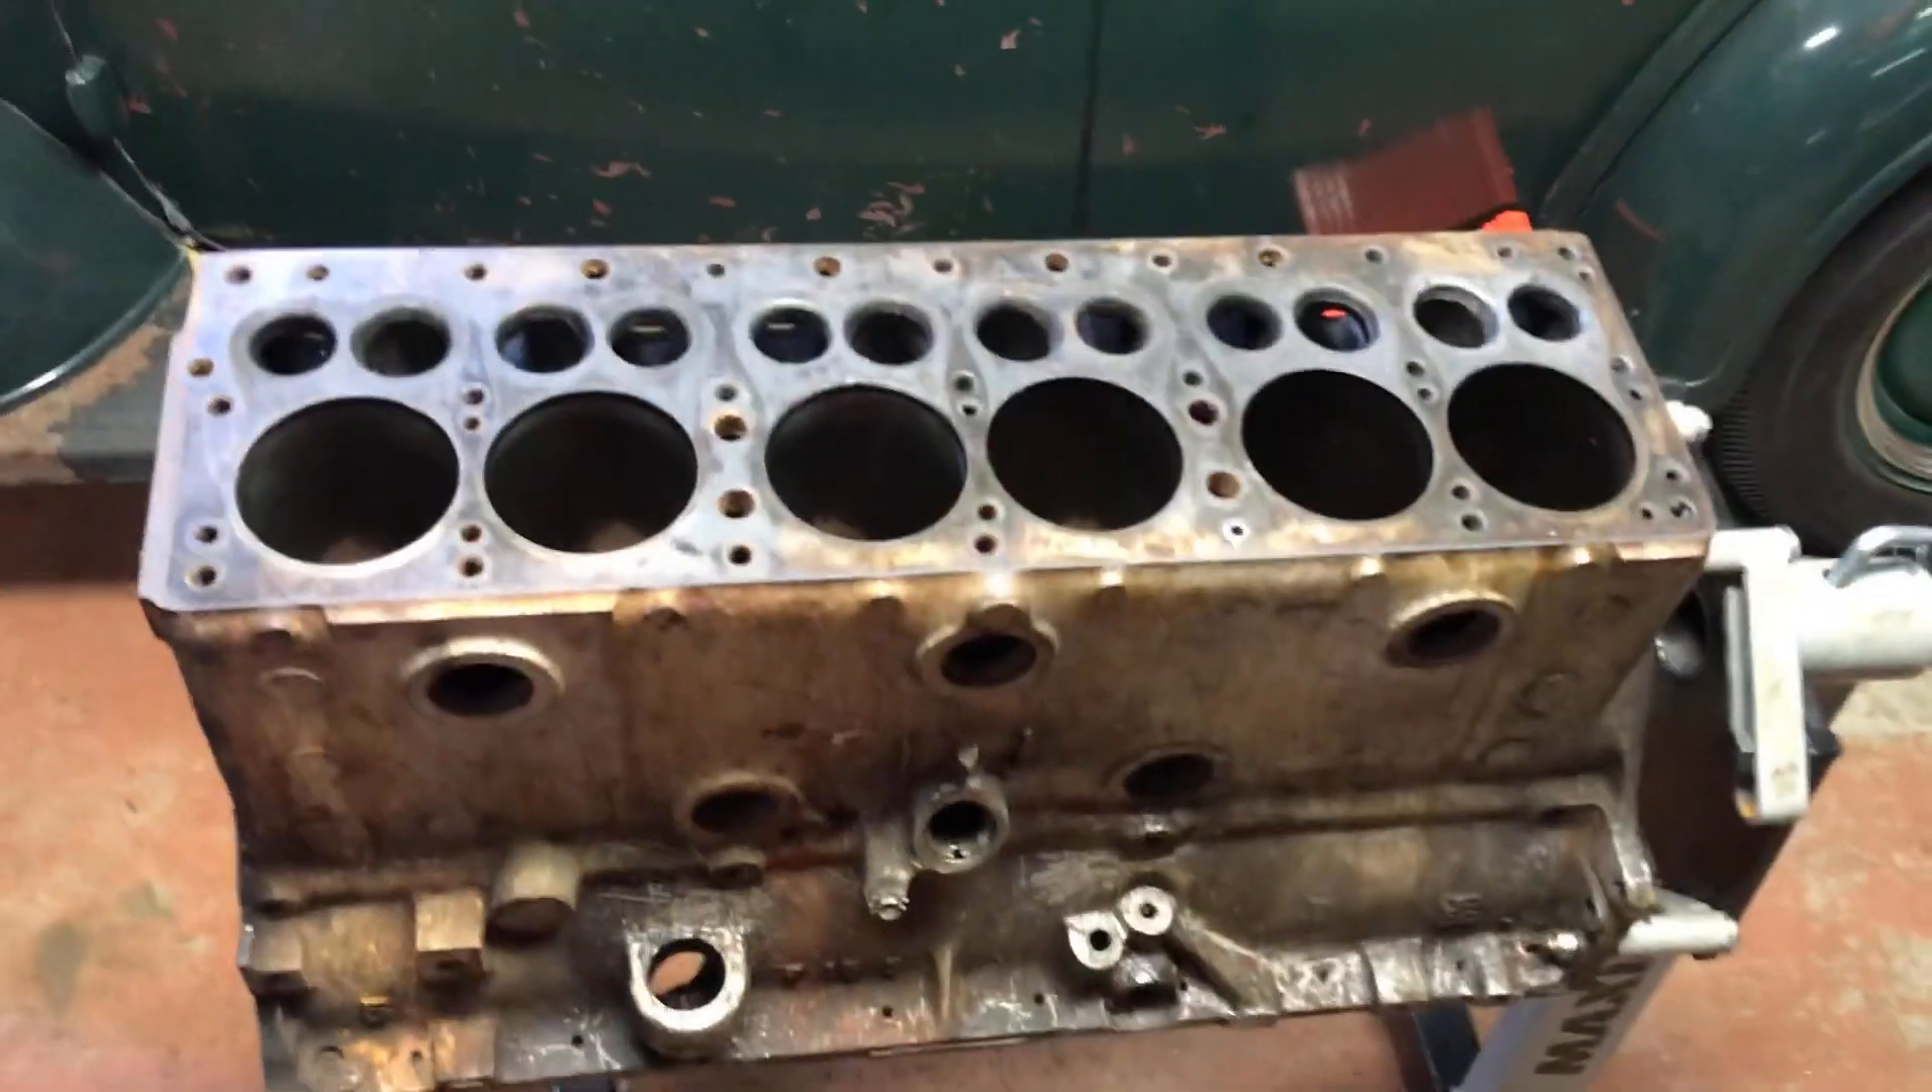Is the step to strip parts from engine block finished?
Yes.